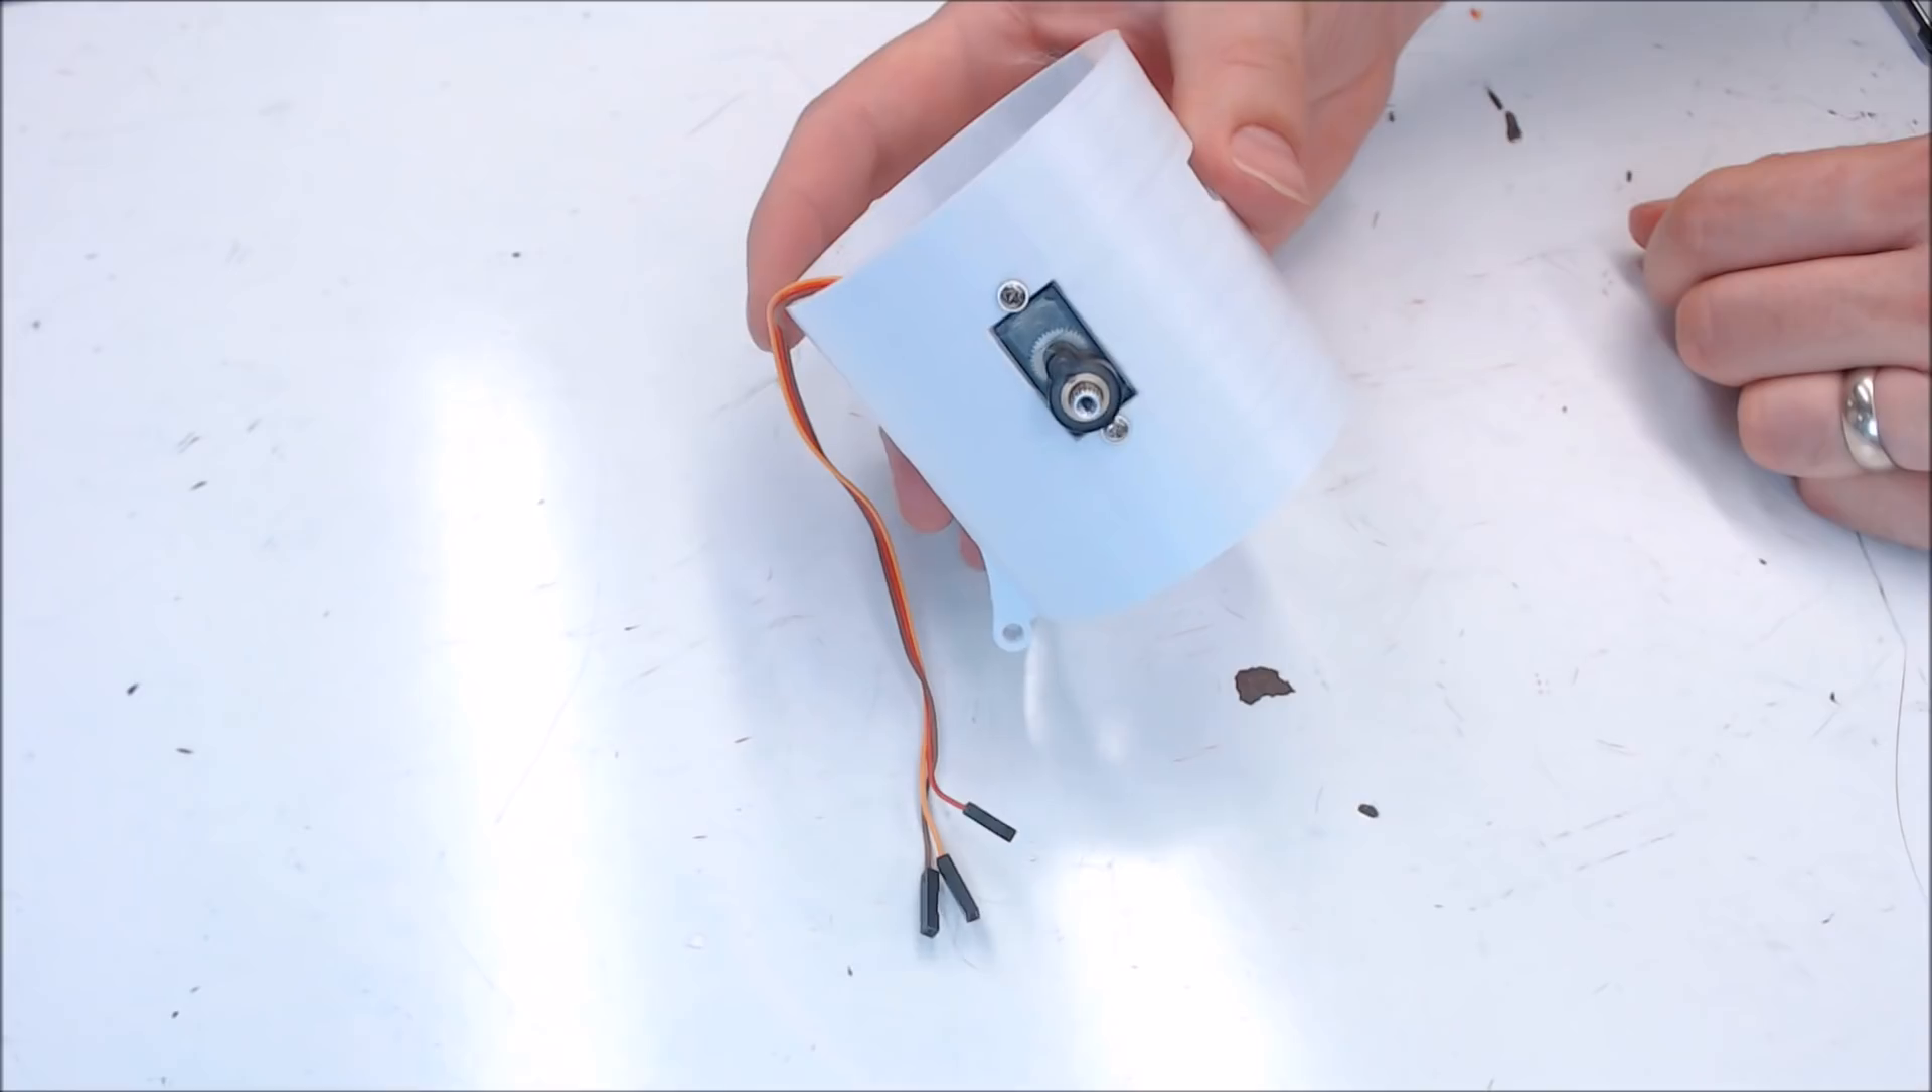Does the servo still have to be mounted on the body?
No.